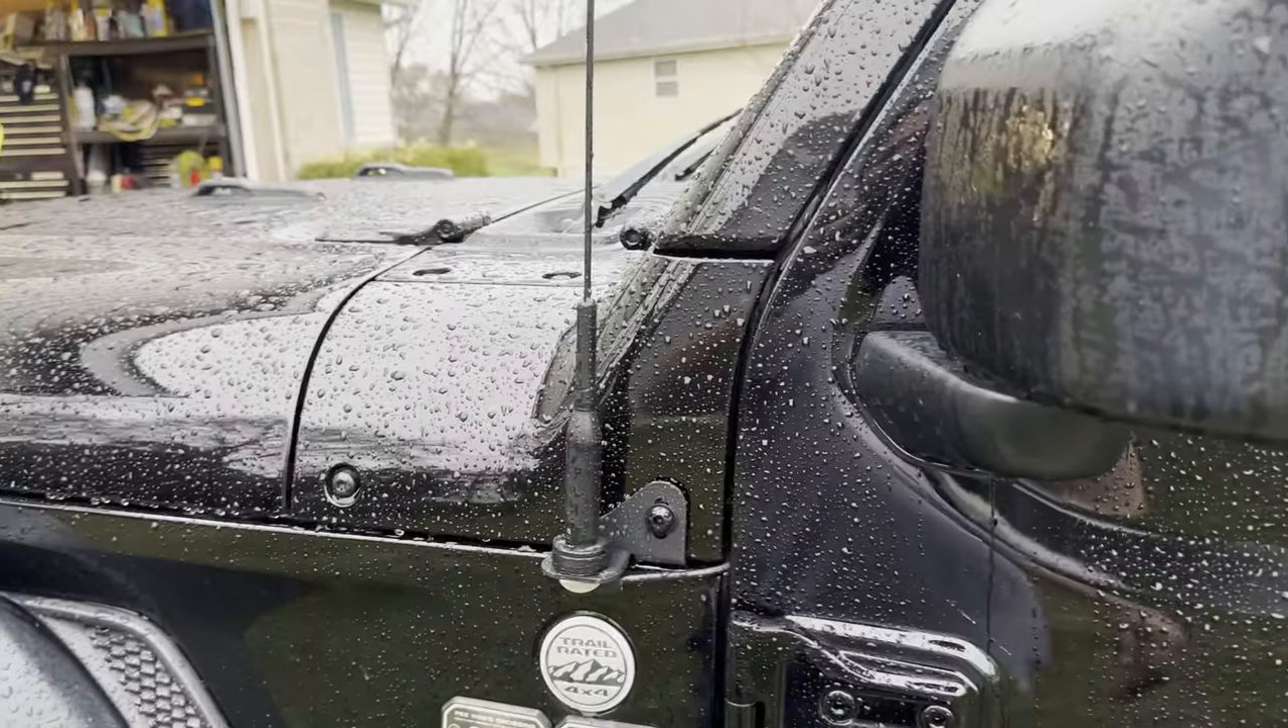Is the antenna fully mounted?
Yes.